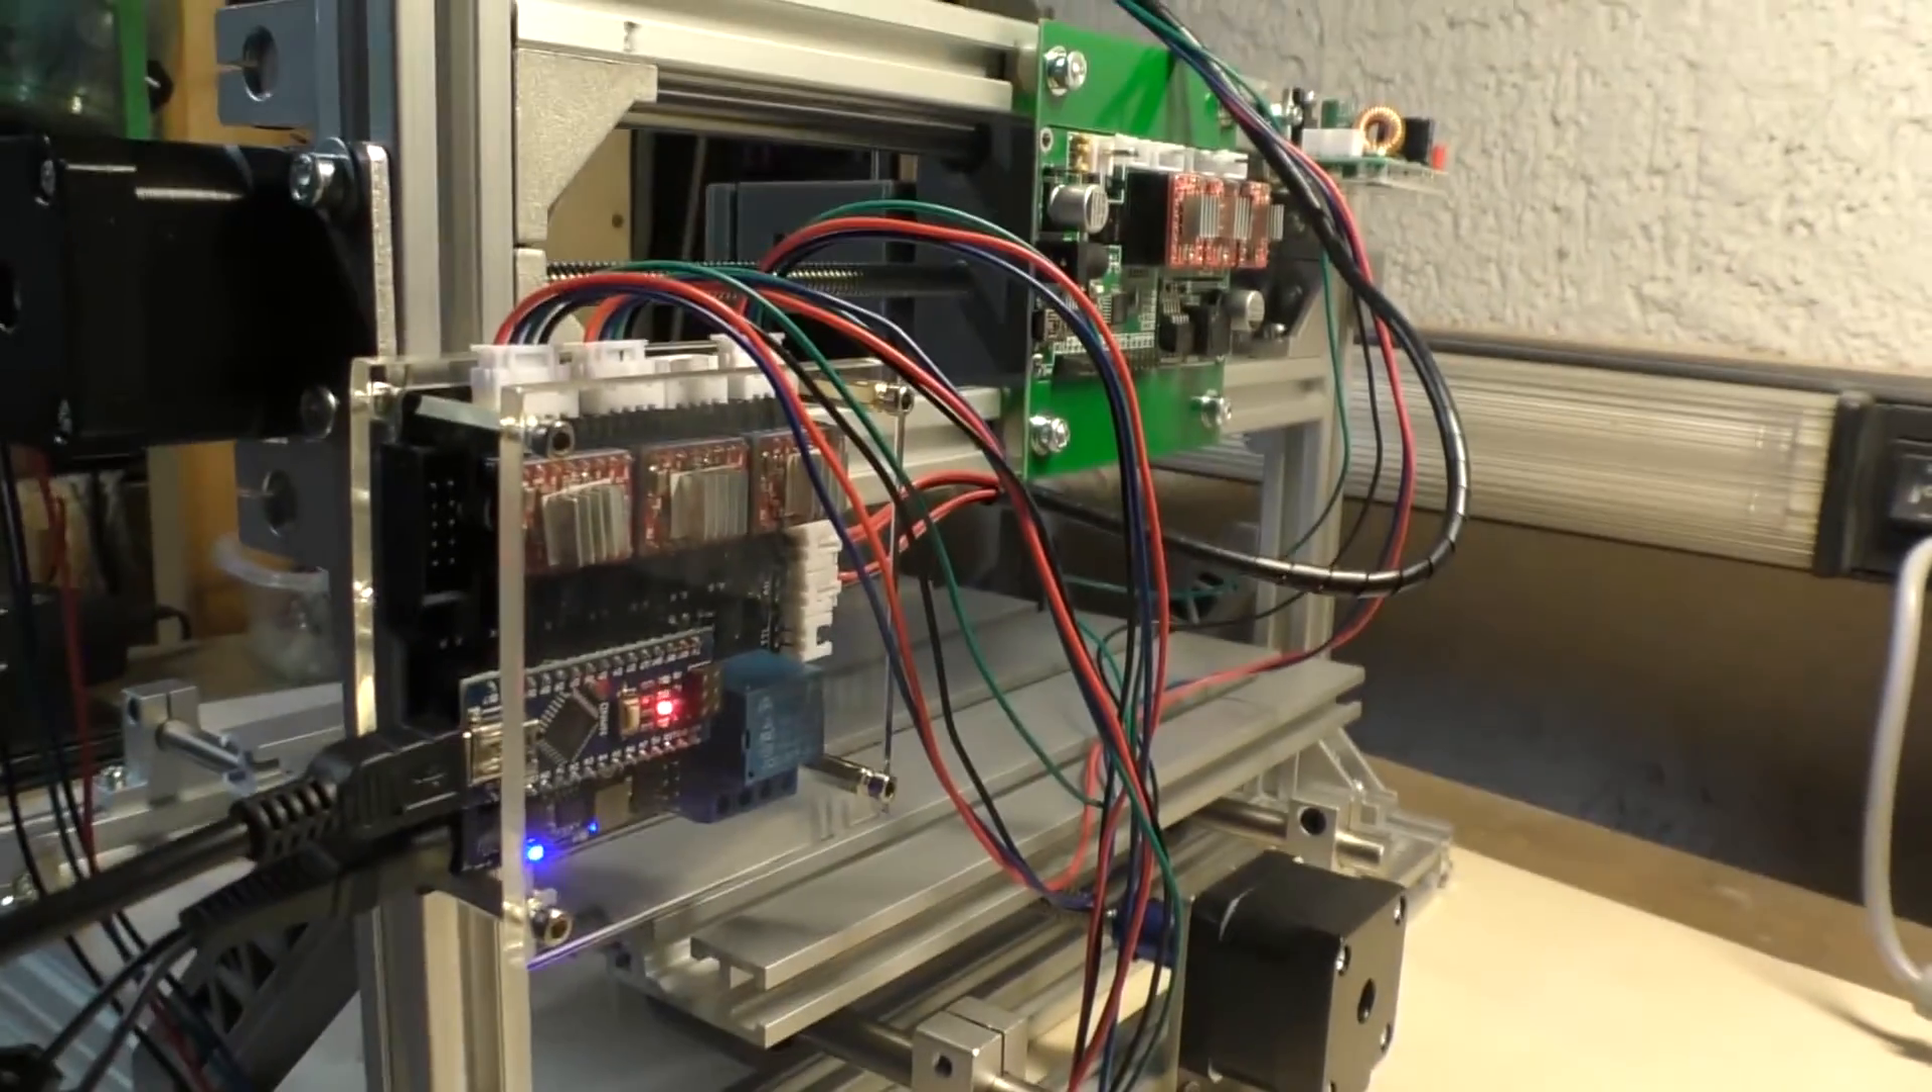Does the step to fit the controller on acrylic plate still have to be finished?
No.